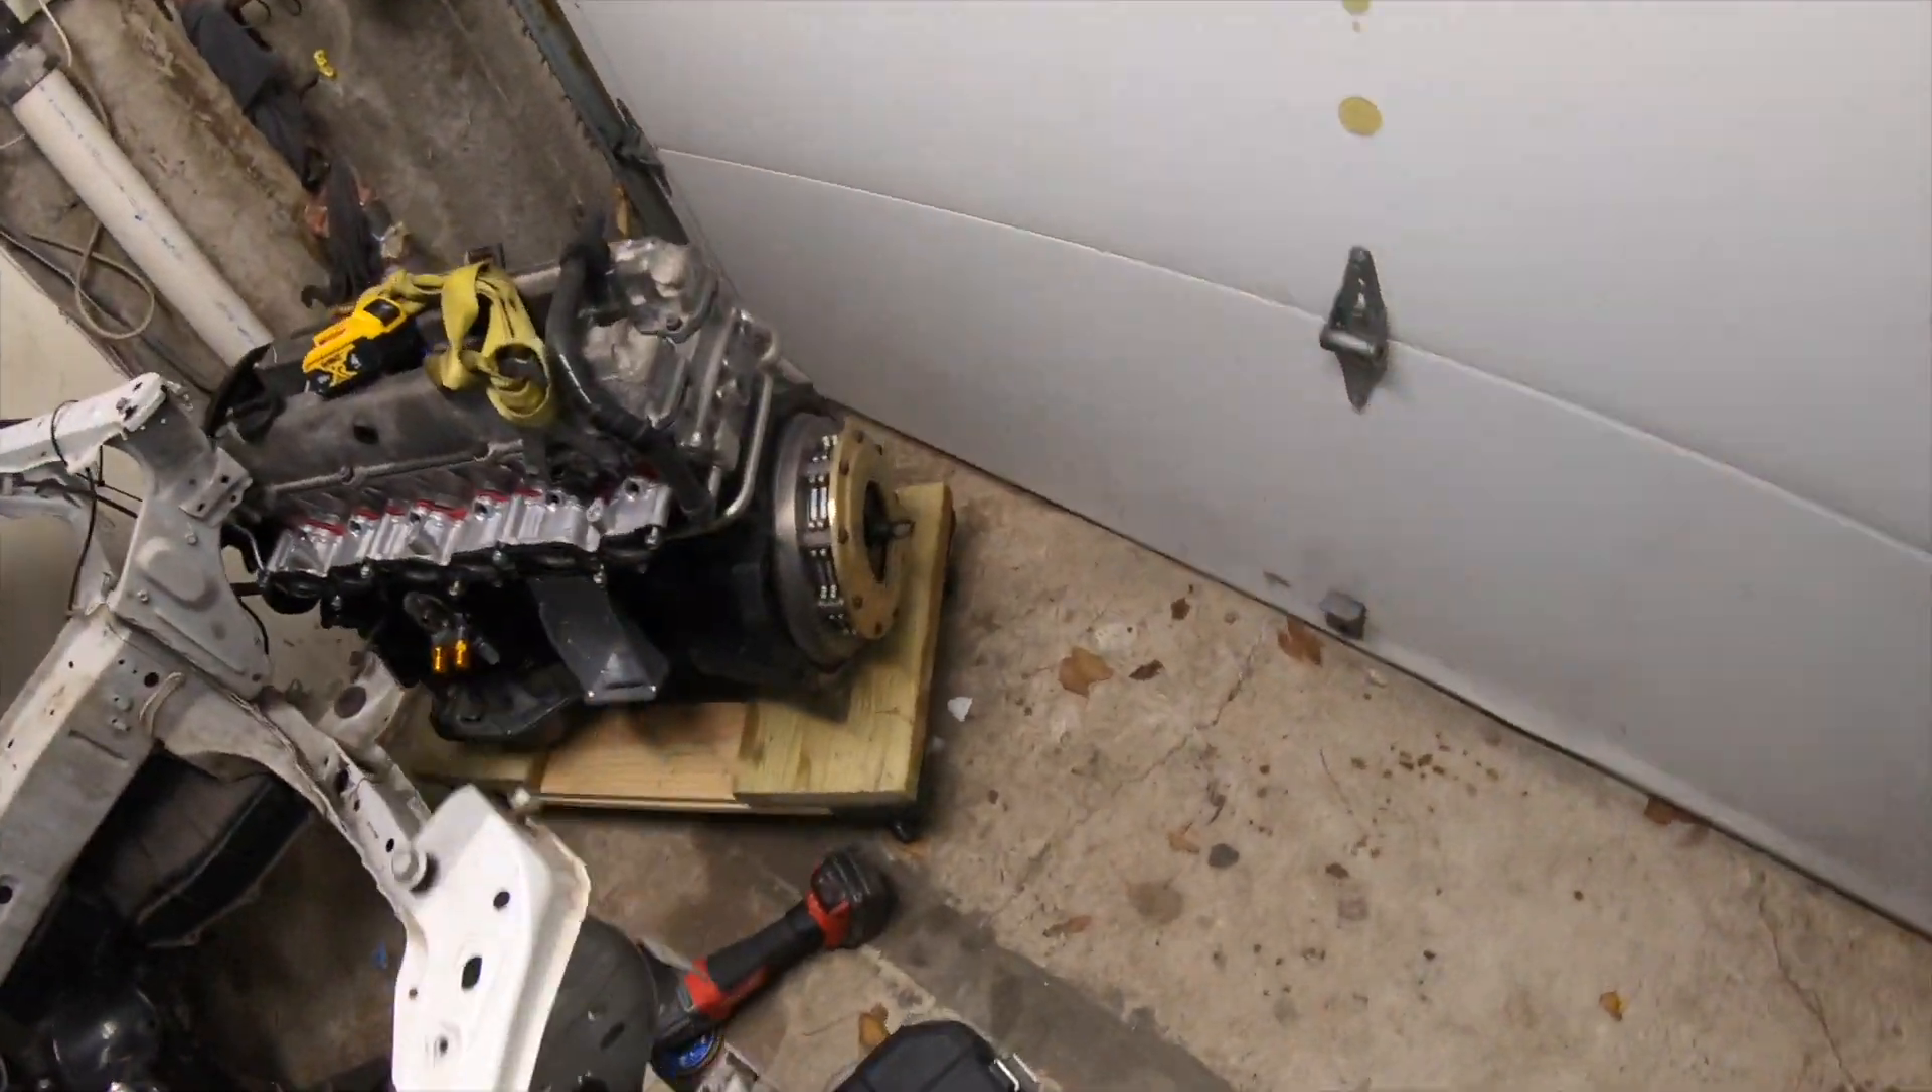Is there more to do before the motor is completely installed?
Yes.